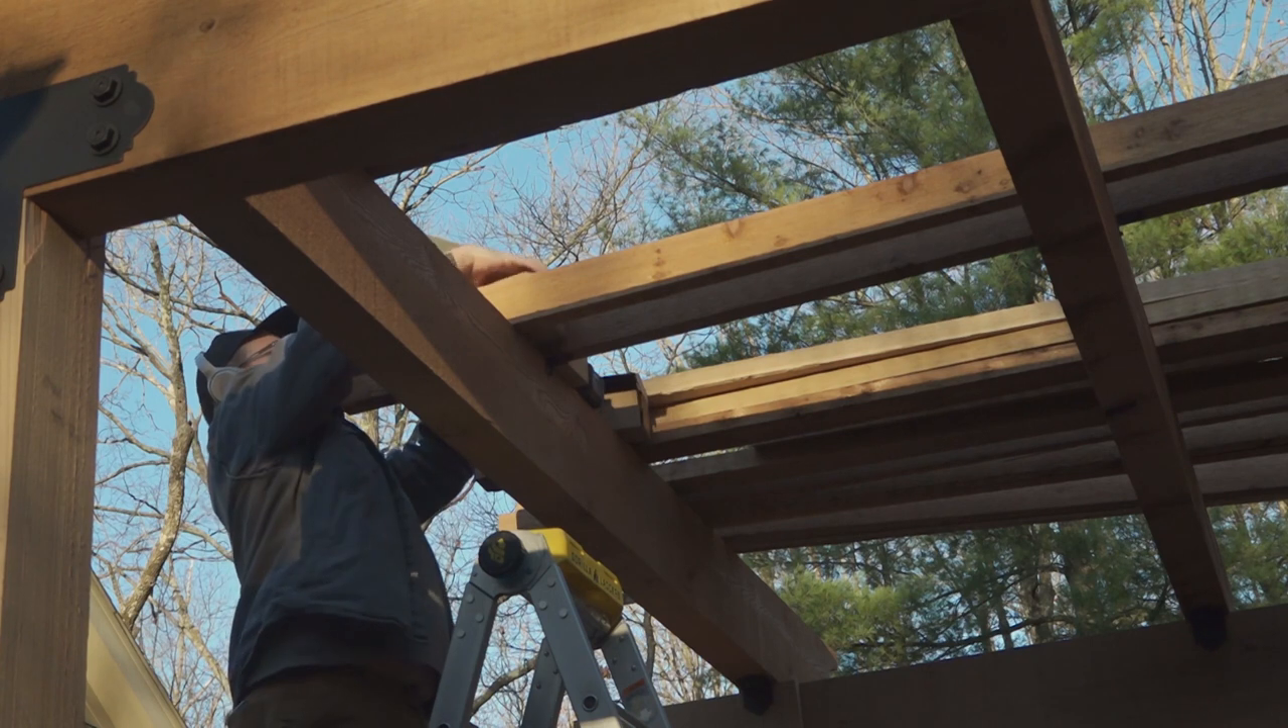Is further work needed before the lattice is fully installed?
Yes.